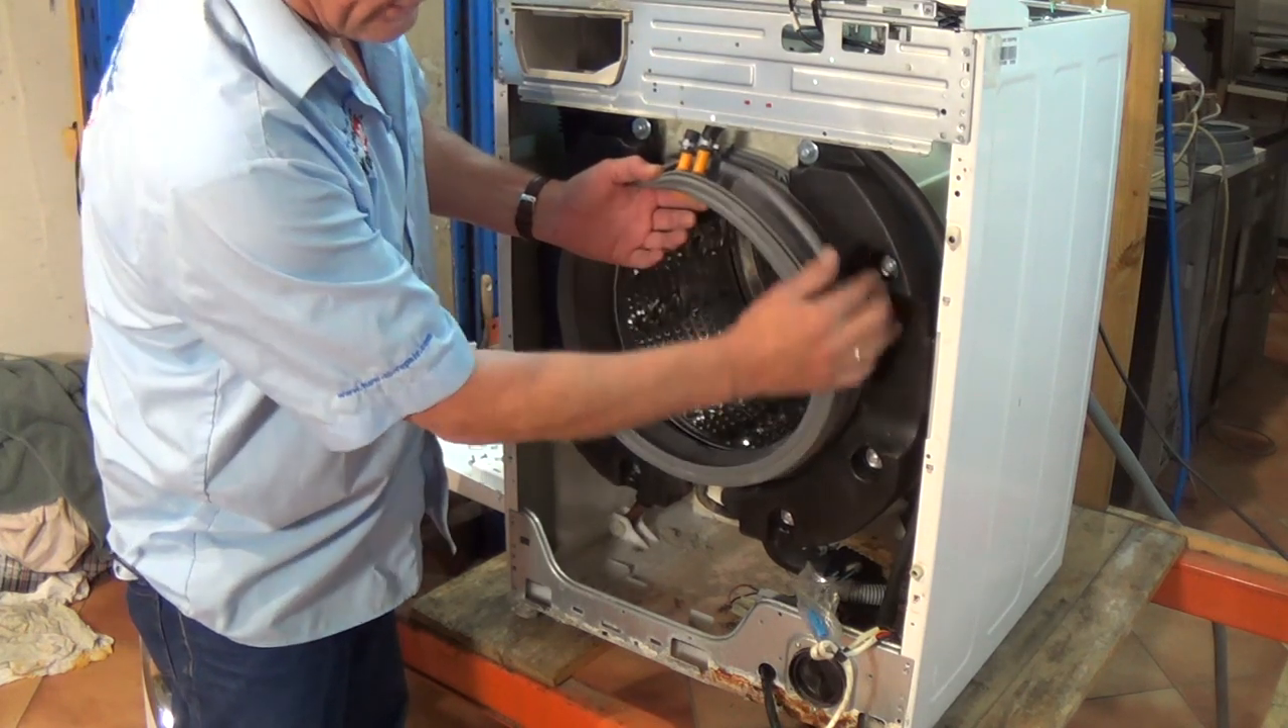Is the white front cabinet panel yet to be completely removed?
No.